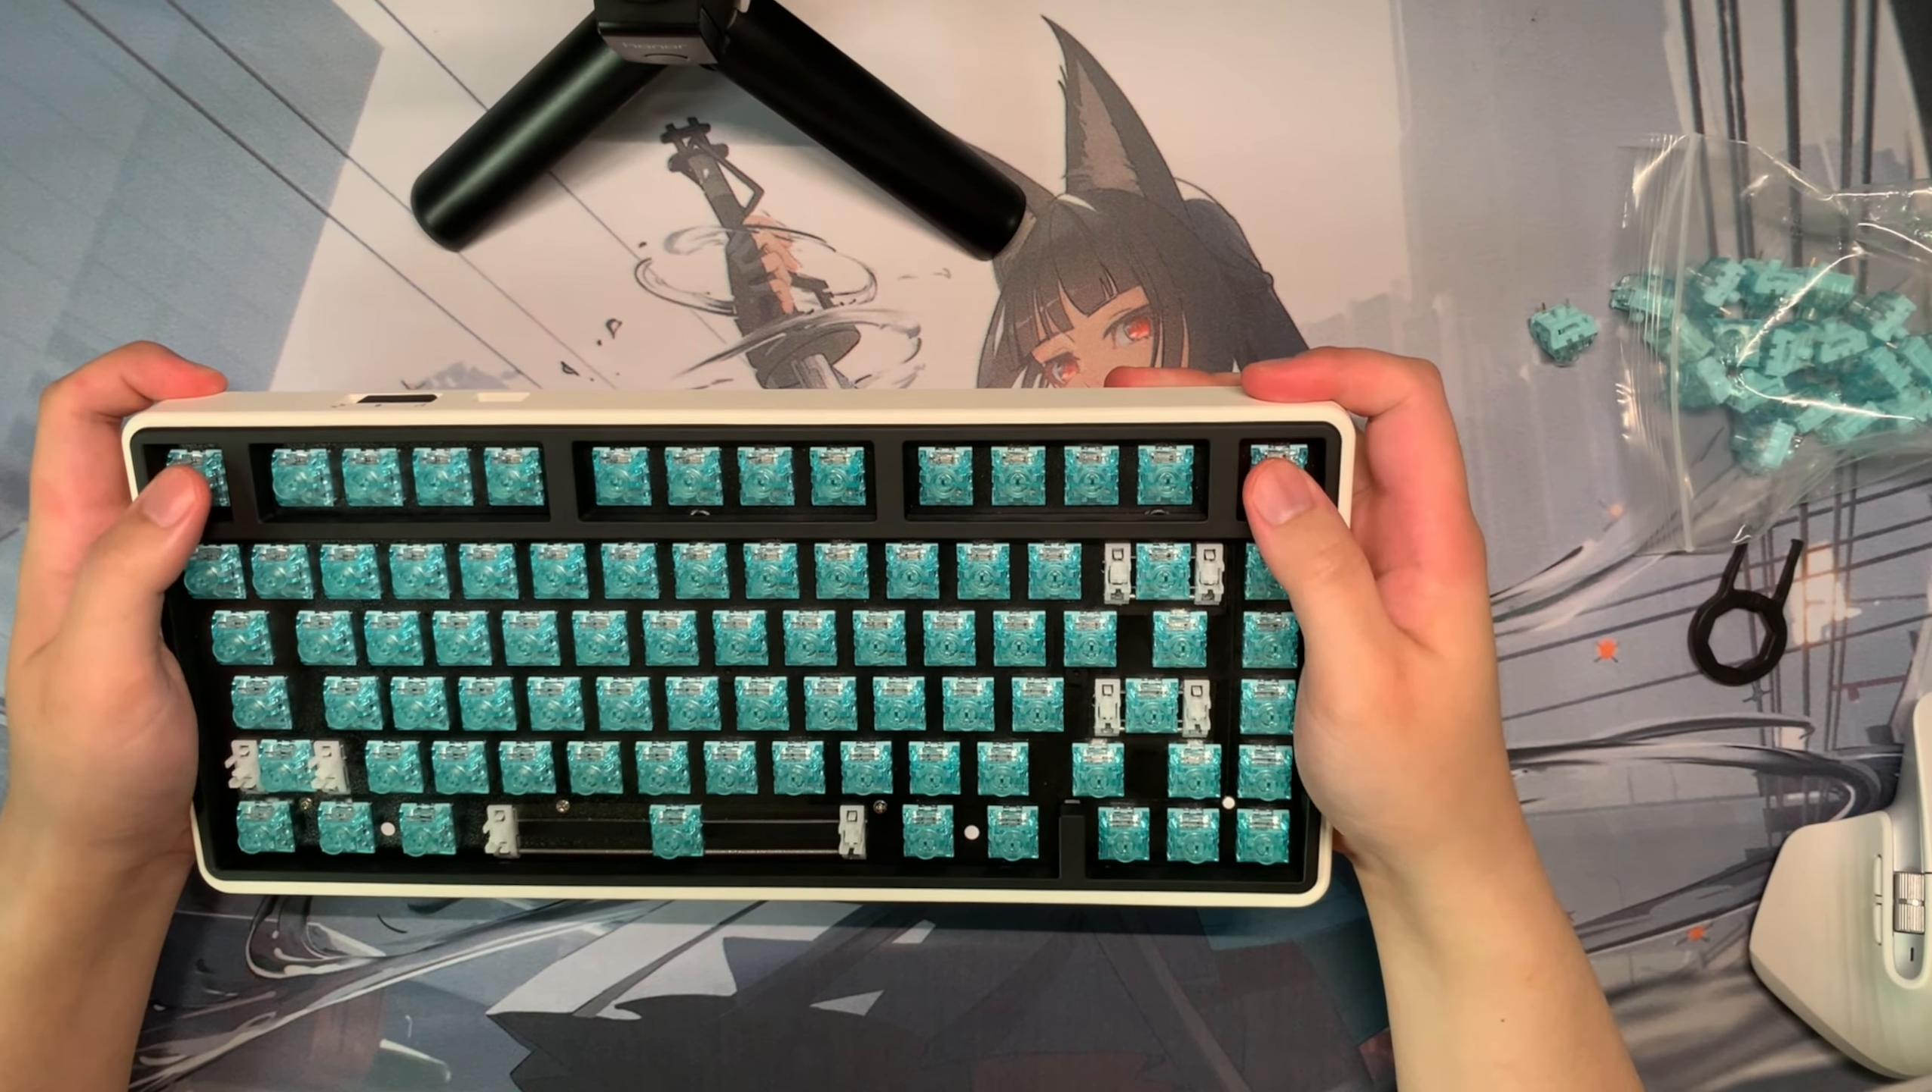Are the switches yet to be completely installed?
No.